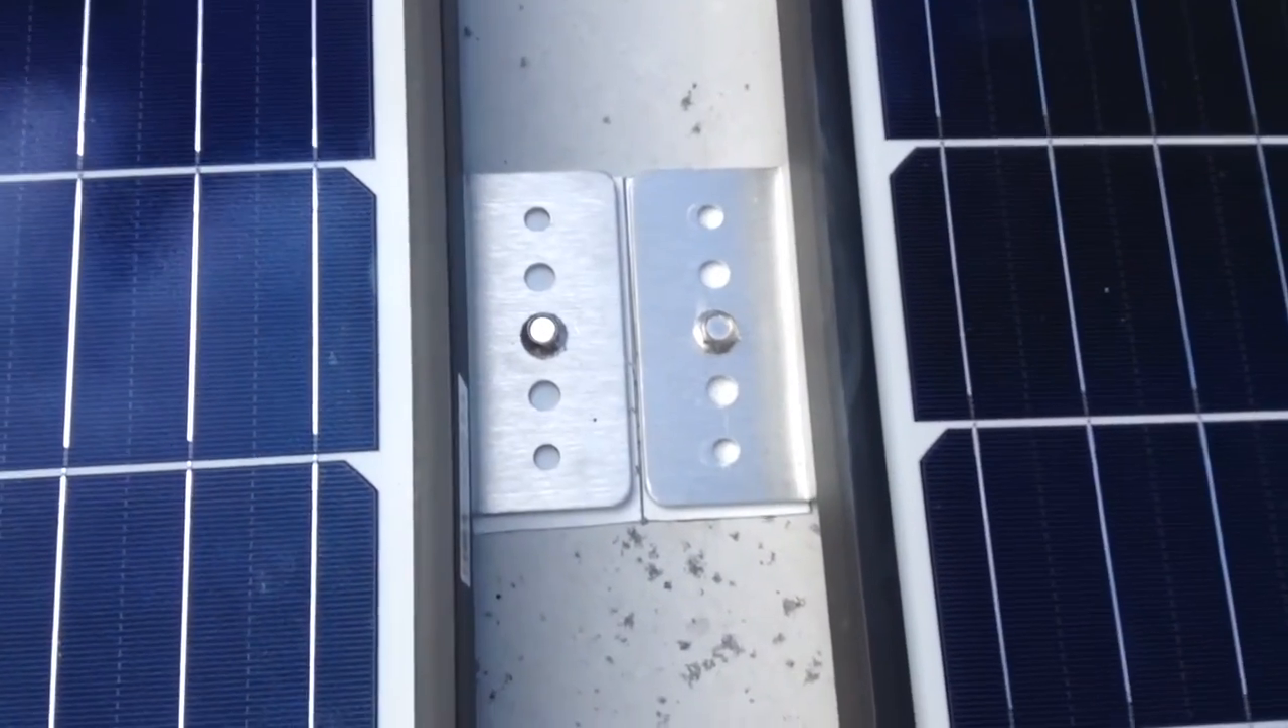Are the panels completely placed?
Yes.